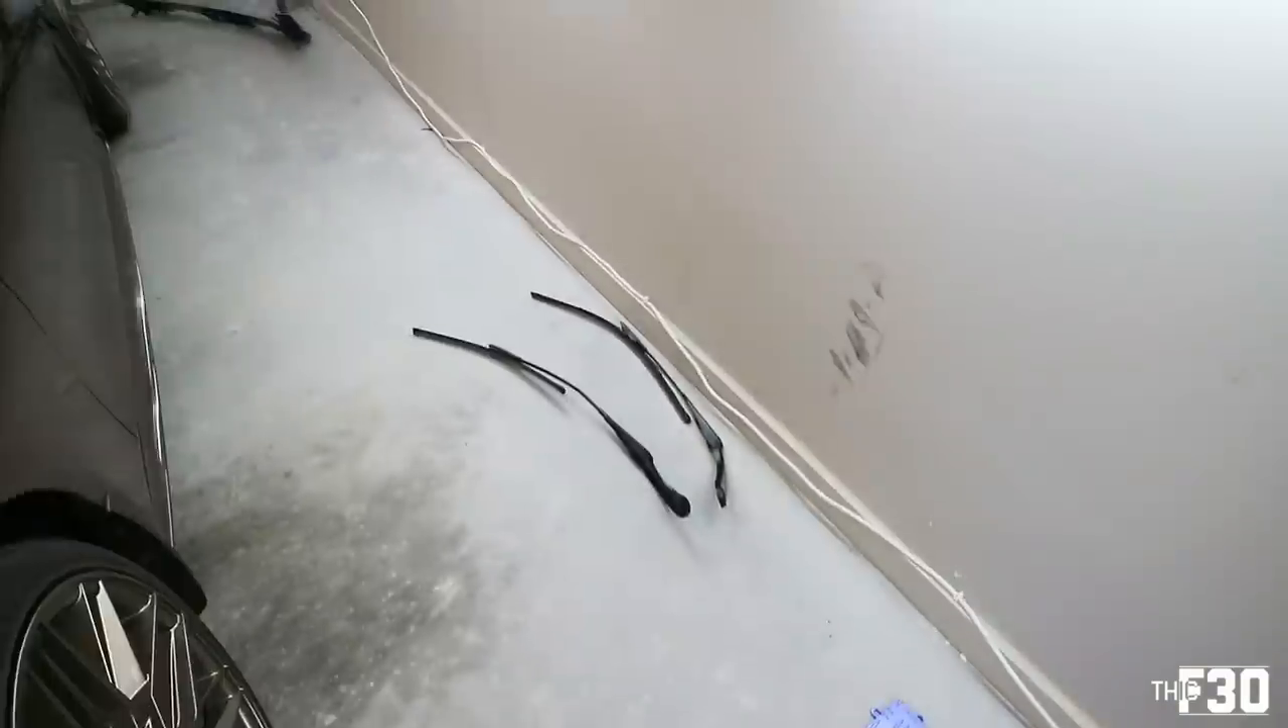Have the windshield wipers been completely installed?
No.